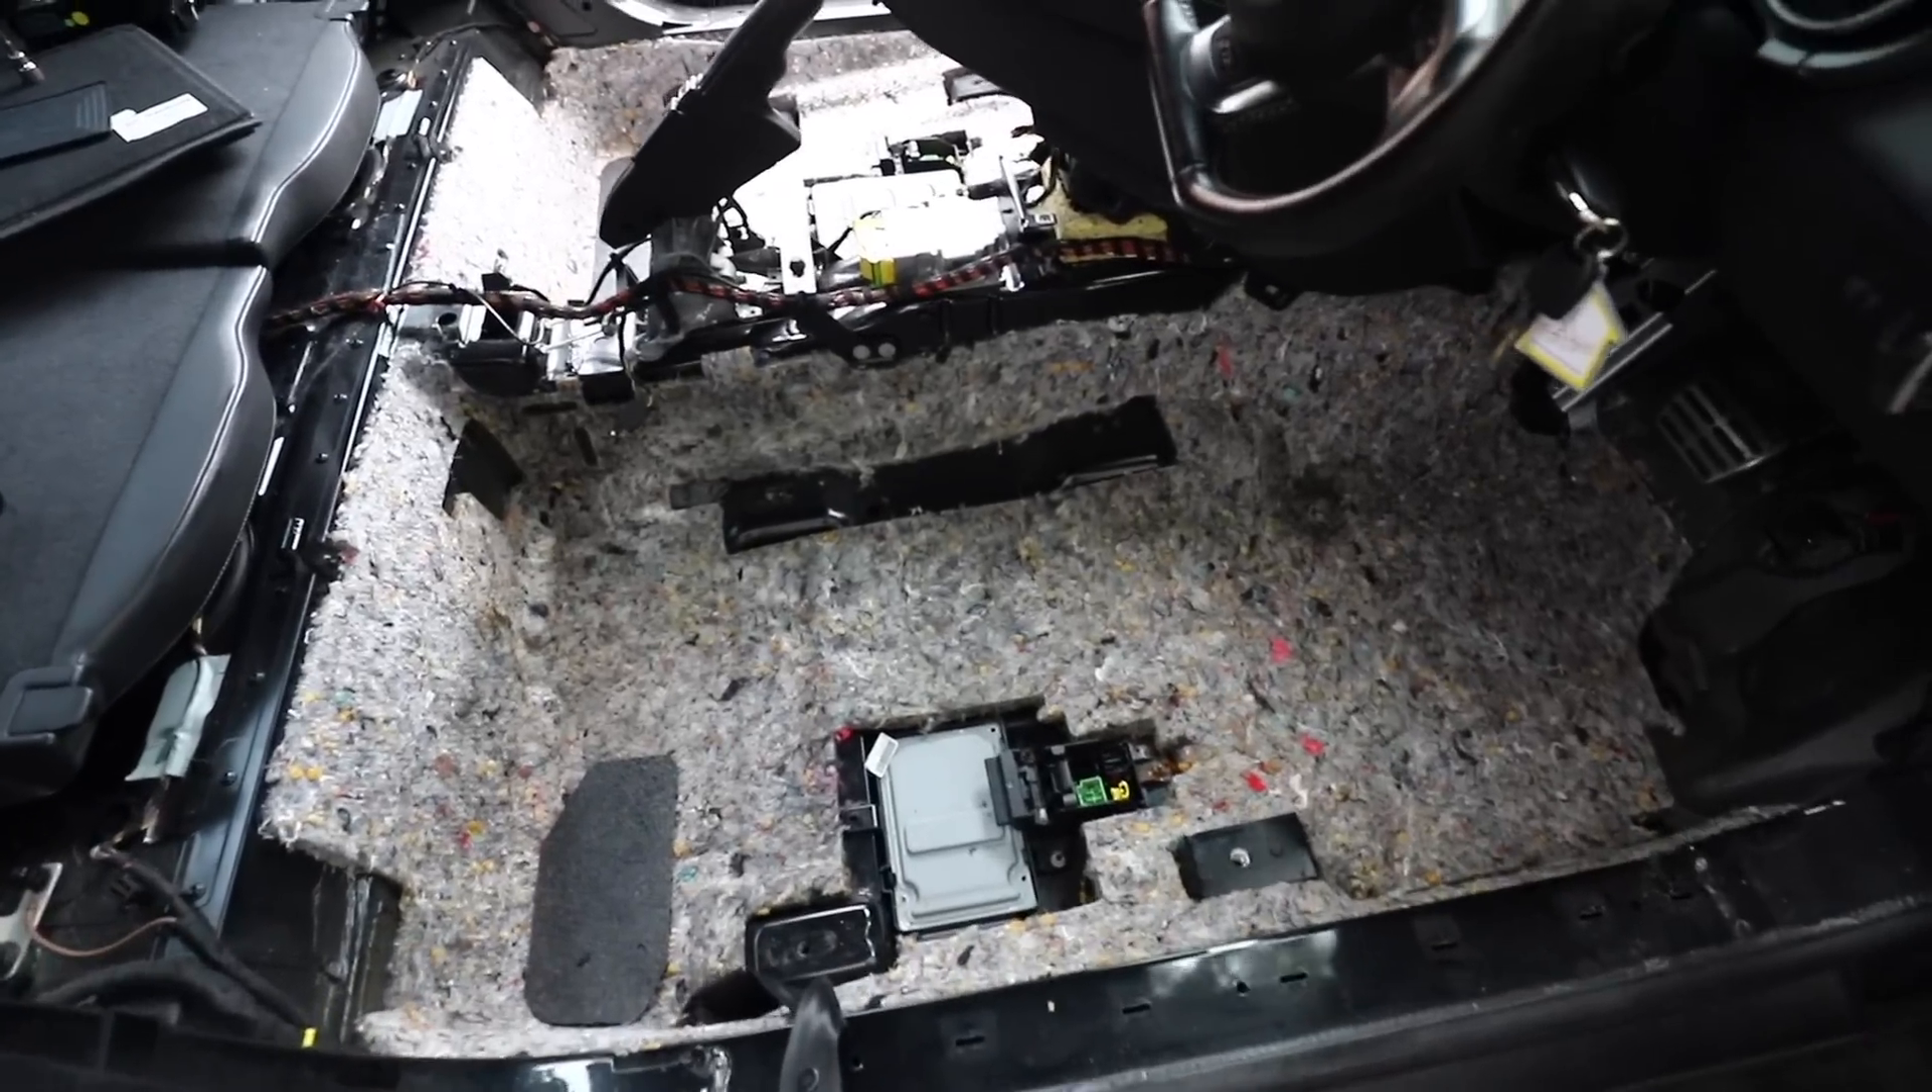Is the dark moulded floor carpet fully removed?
Yes.